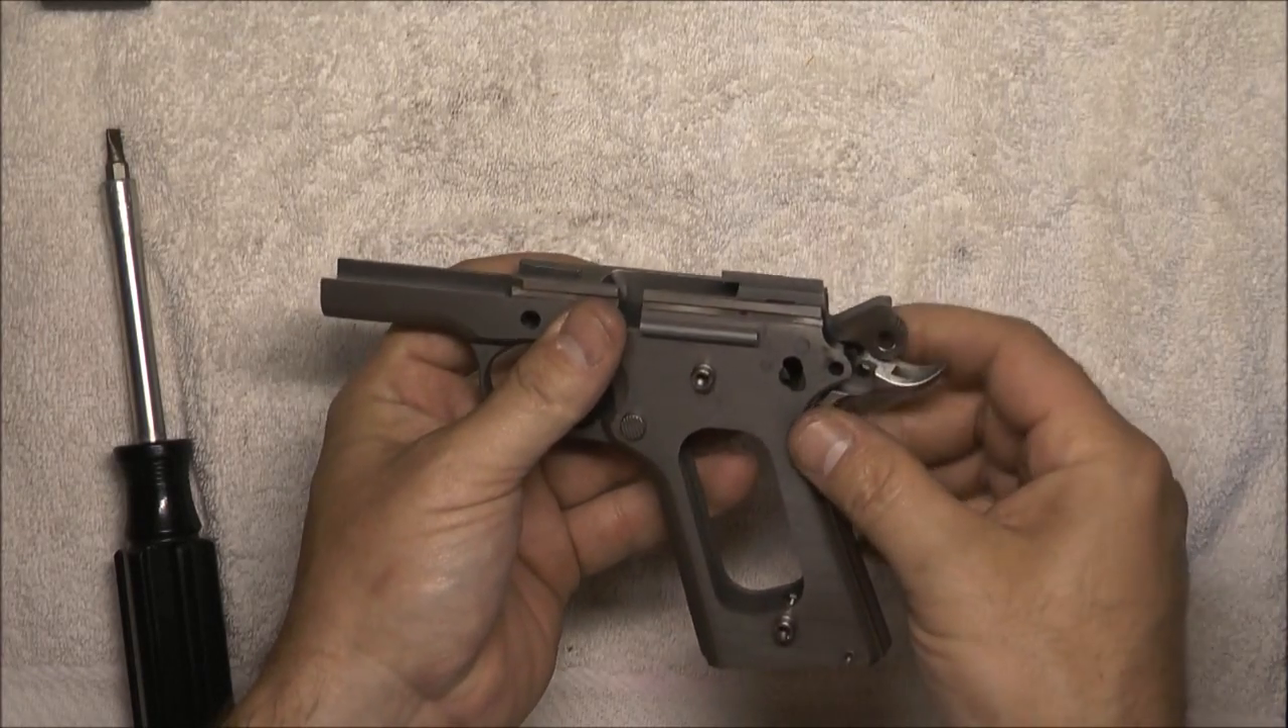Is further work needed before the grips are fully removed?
No.